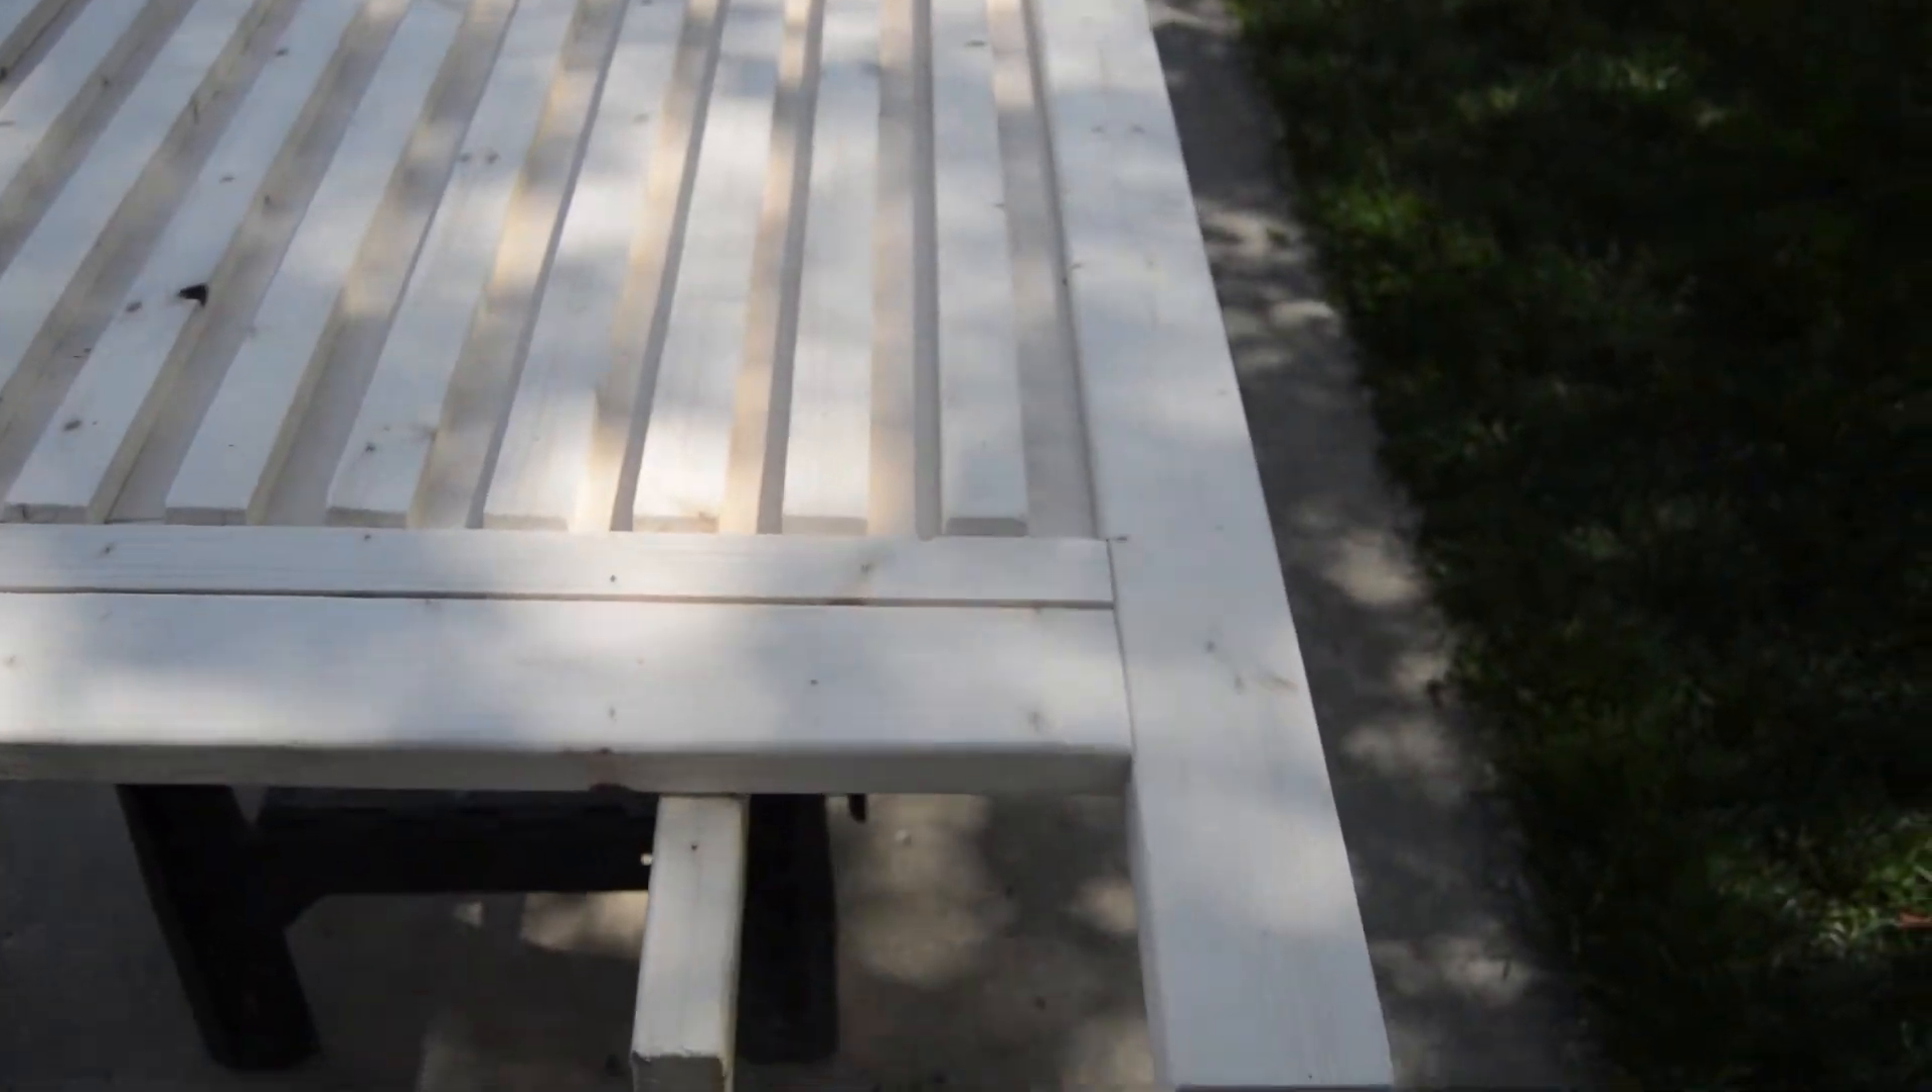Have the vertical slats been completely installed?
Yes.